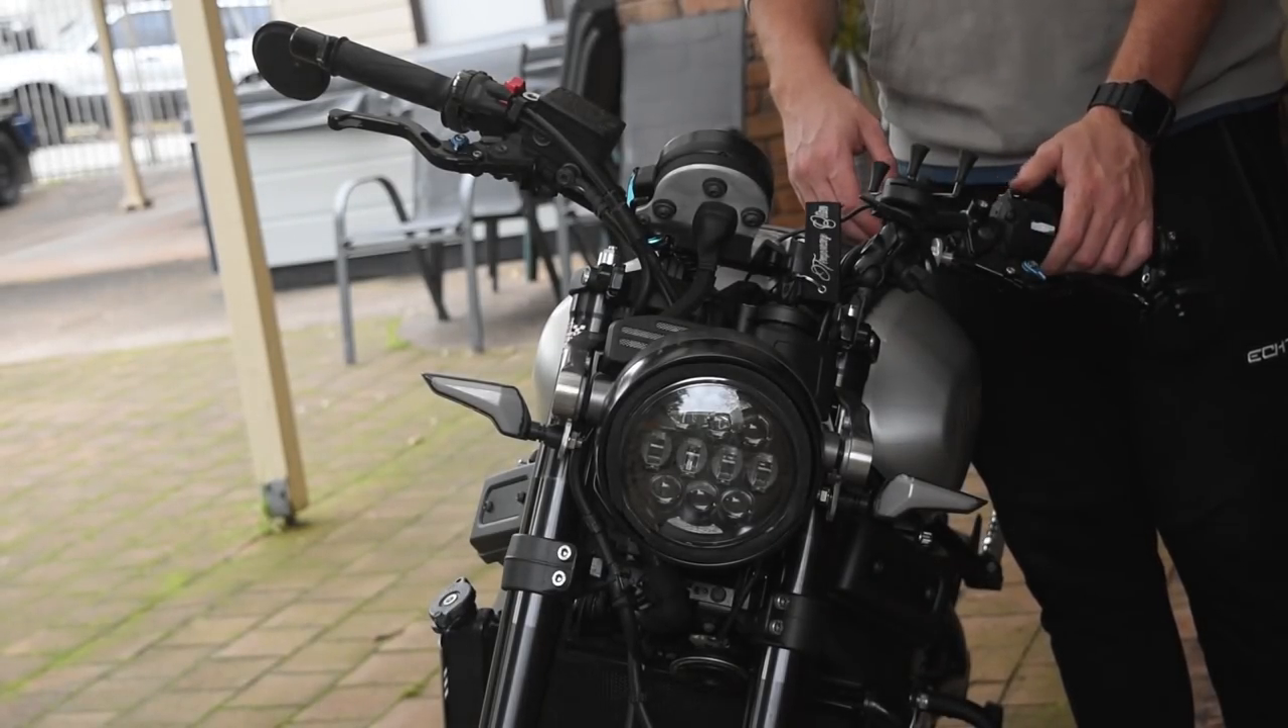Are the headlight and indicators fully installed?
Yes.